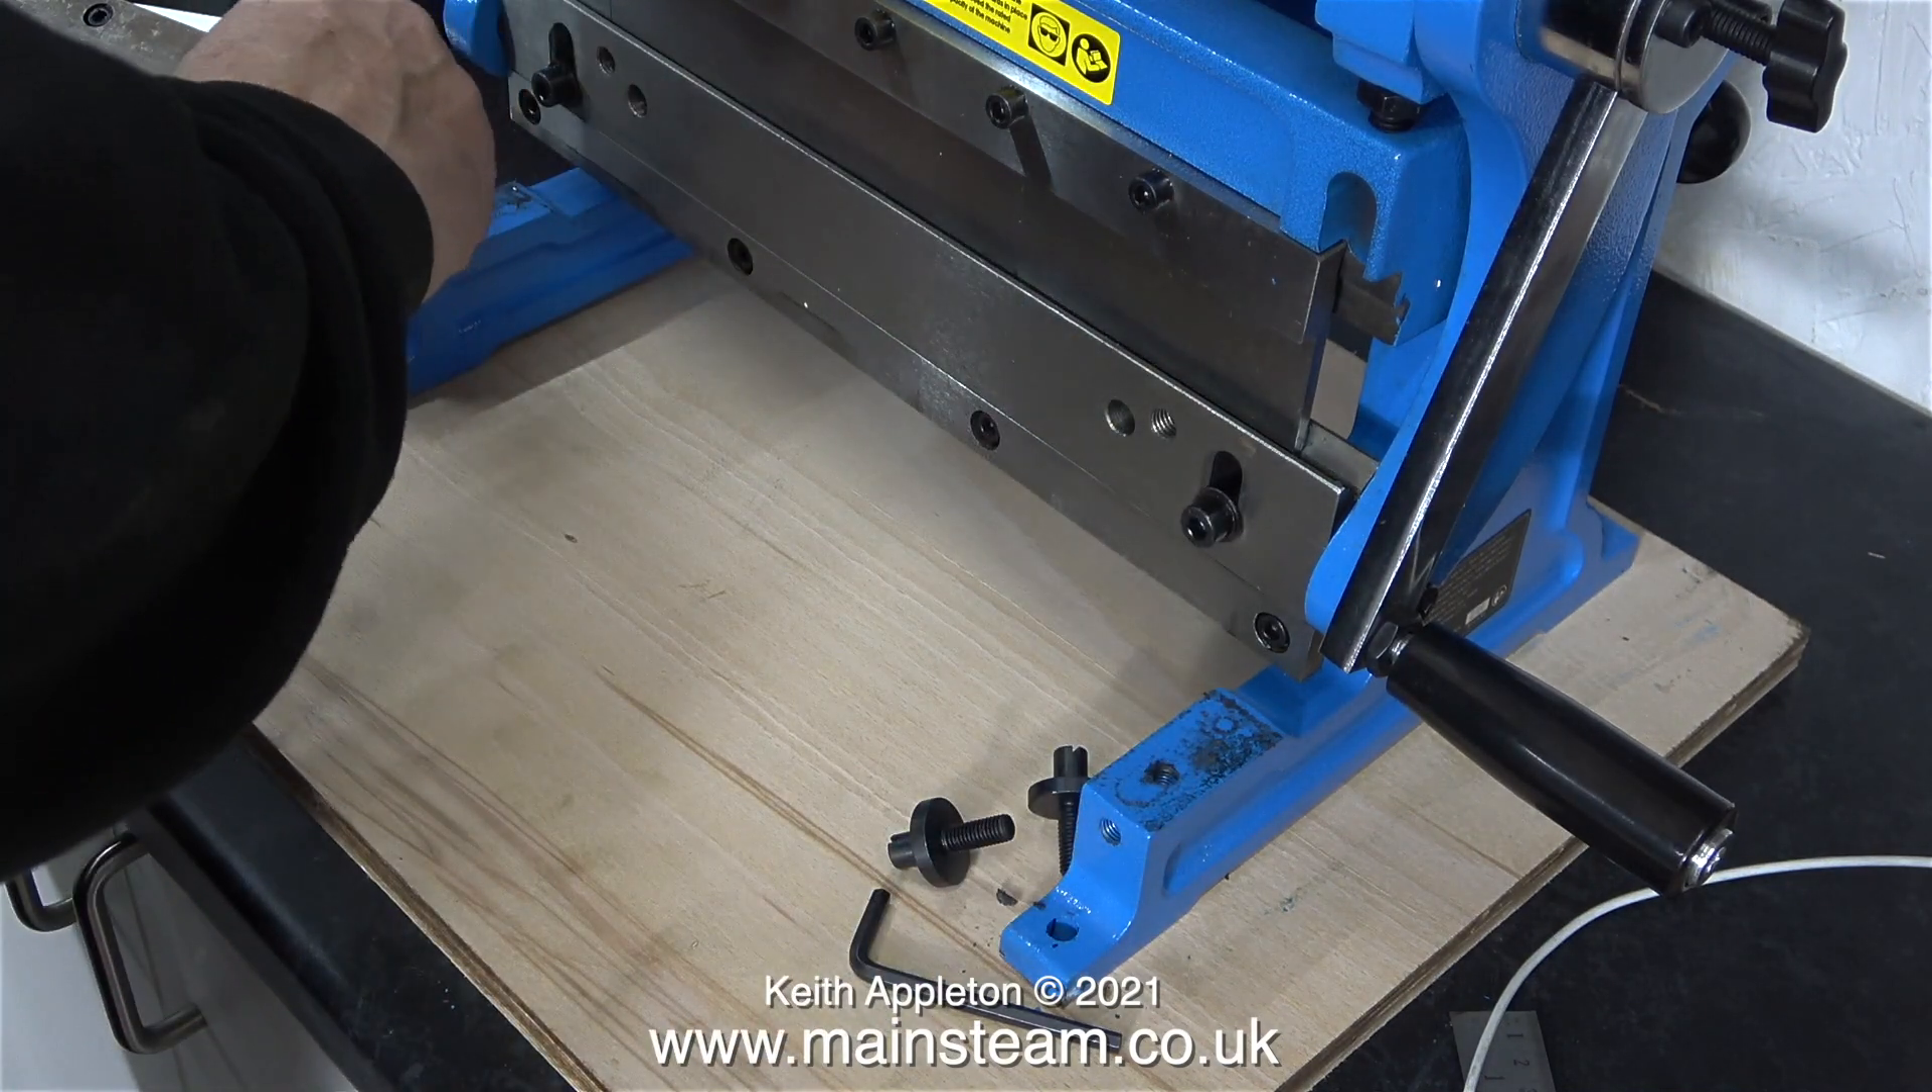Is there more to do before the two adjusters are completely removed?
No.